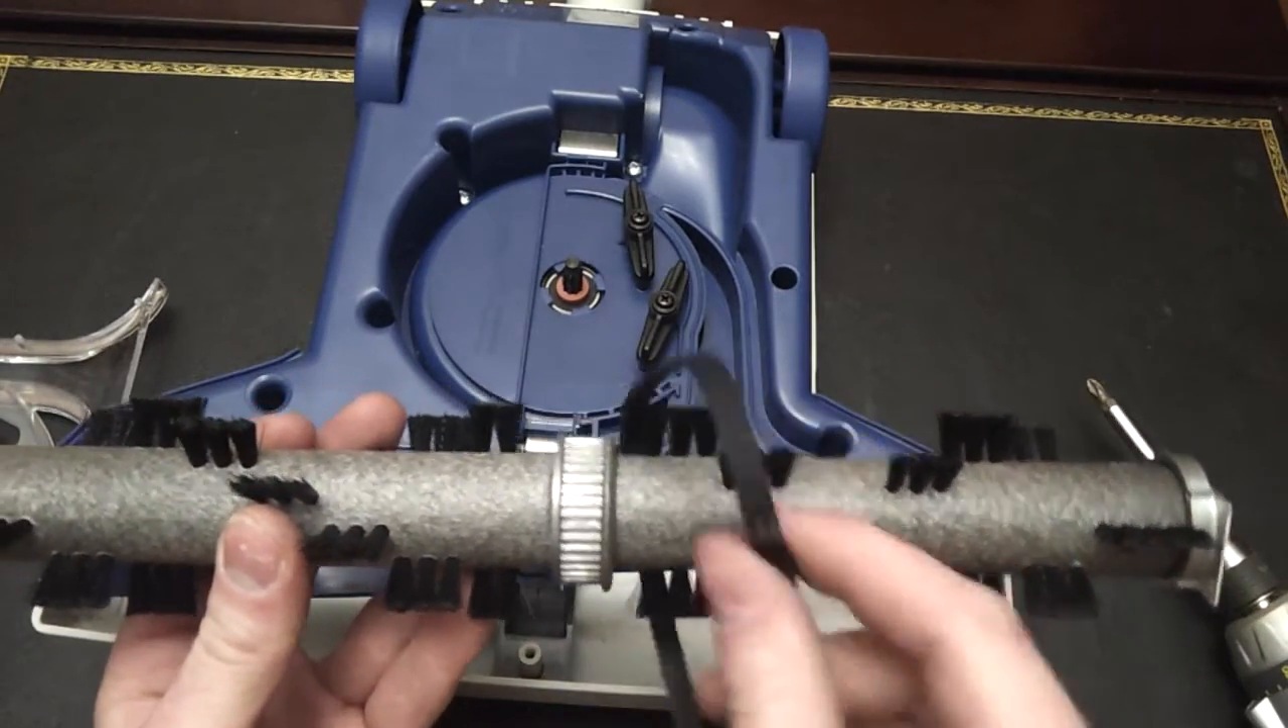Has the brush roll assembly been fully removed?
Yes.